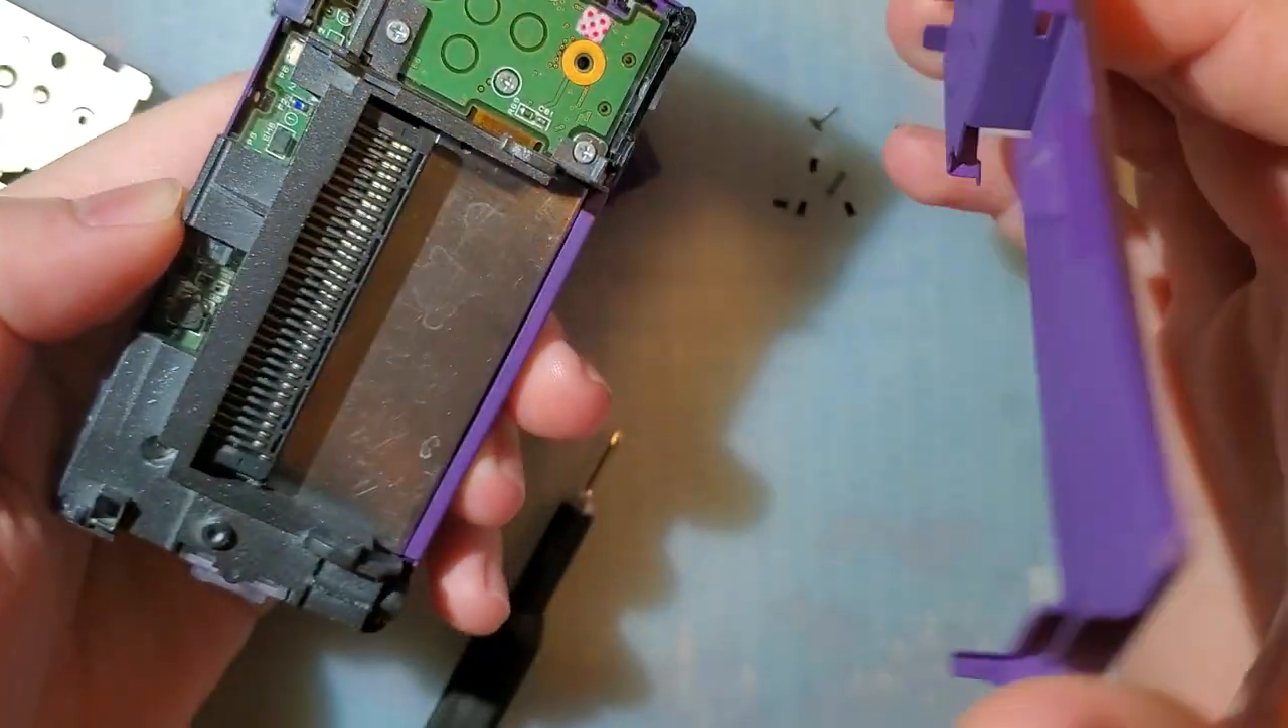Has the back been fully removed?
Yes.